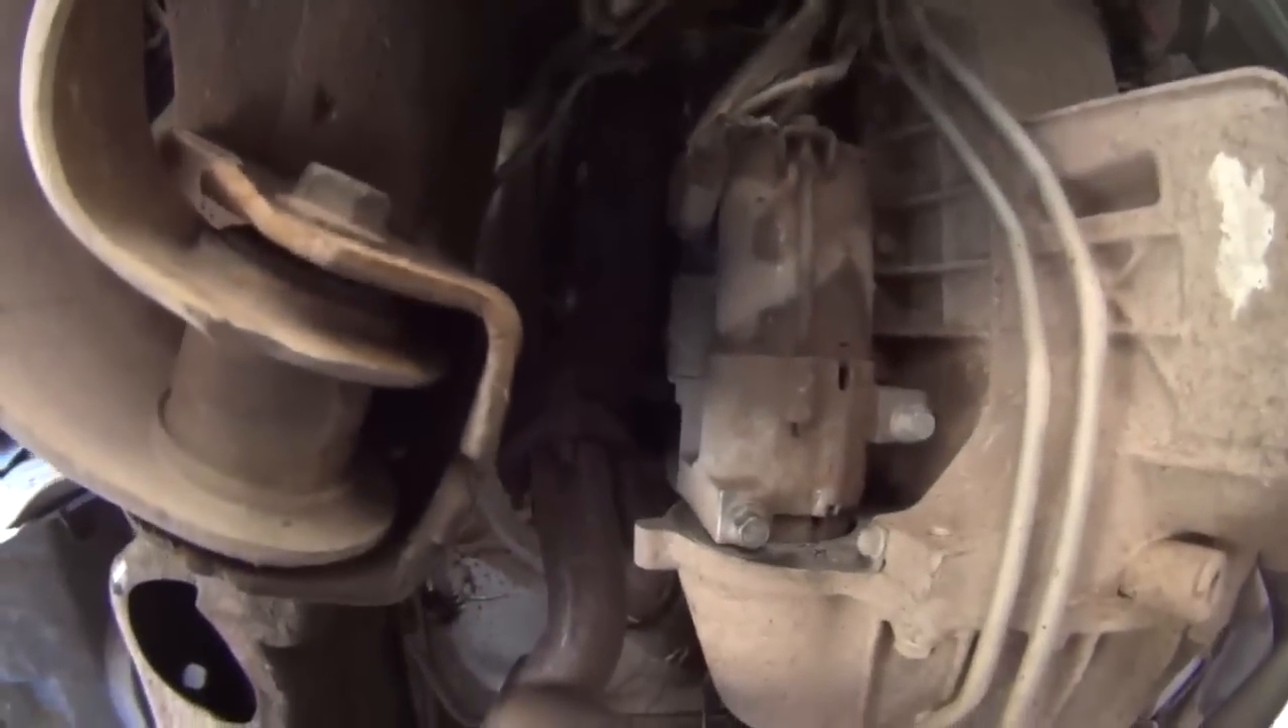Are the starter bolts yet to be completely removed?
Yes.